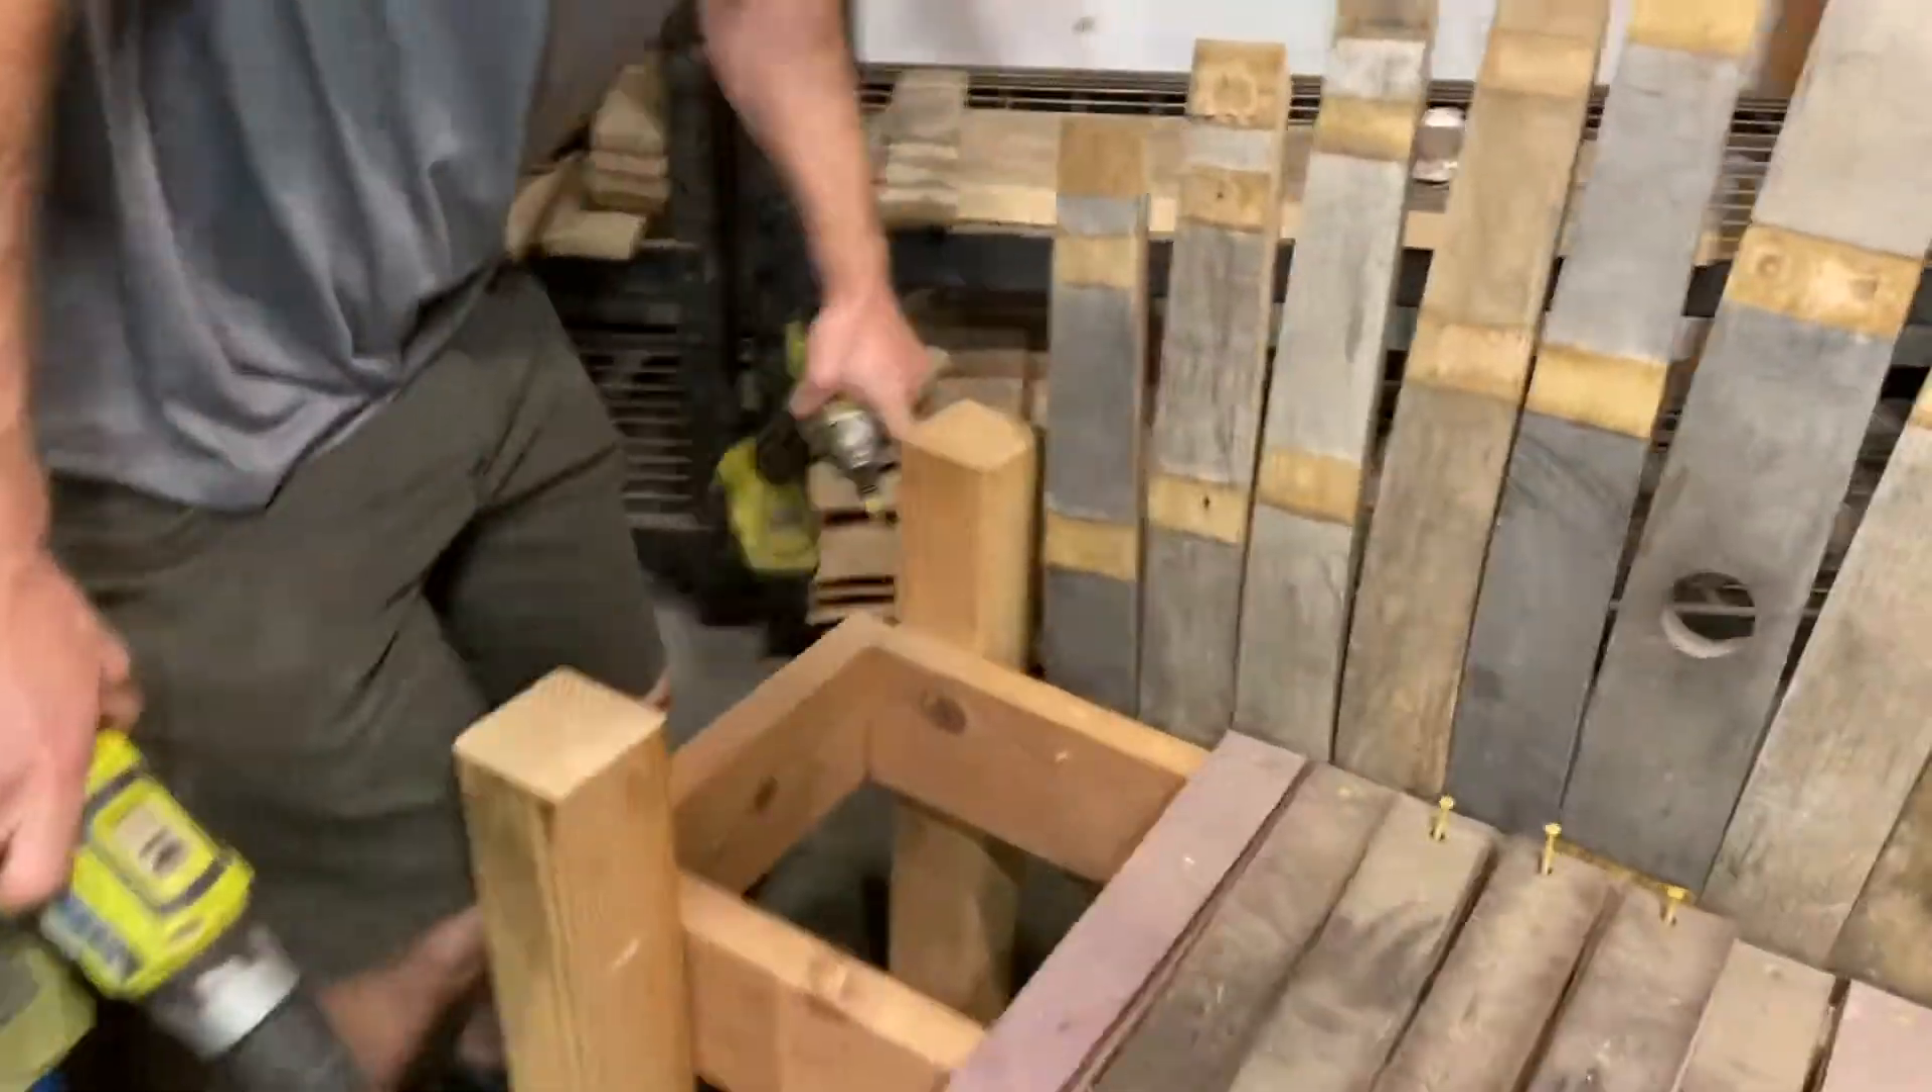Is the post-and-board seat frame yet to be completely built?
No.